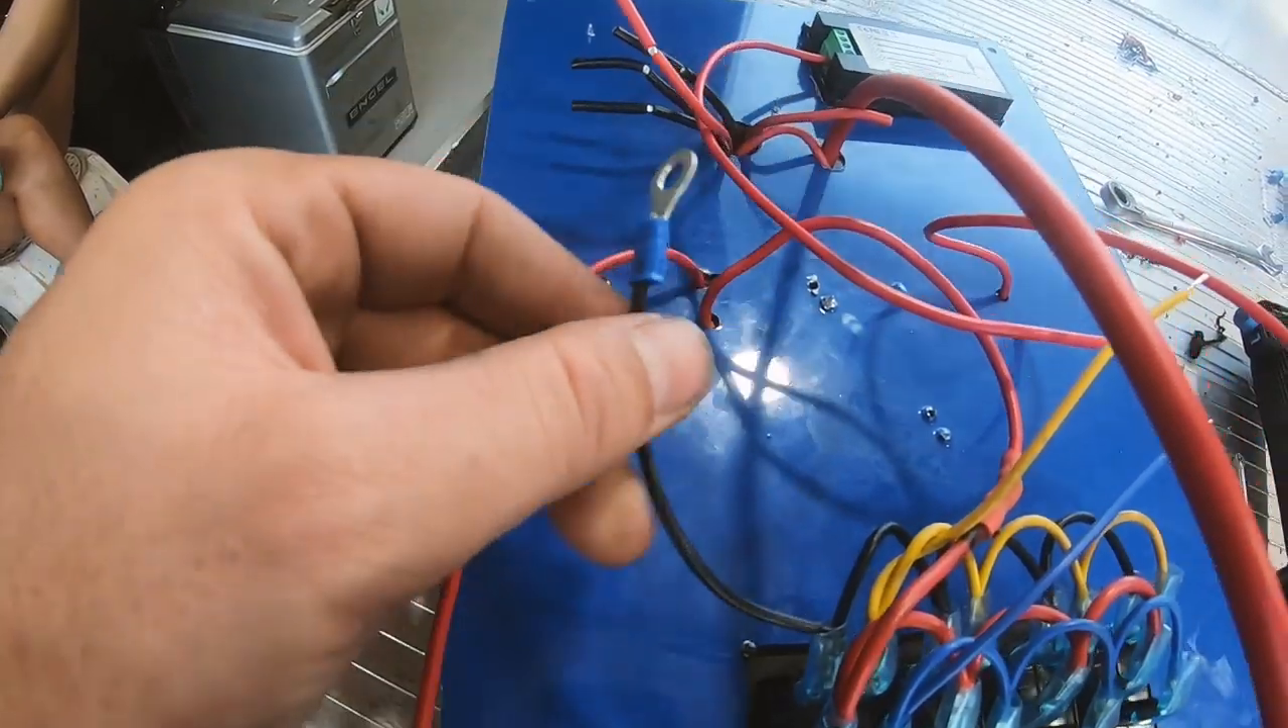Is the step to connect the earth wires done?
No.